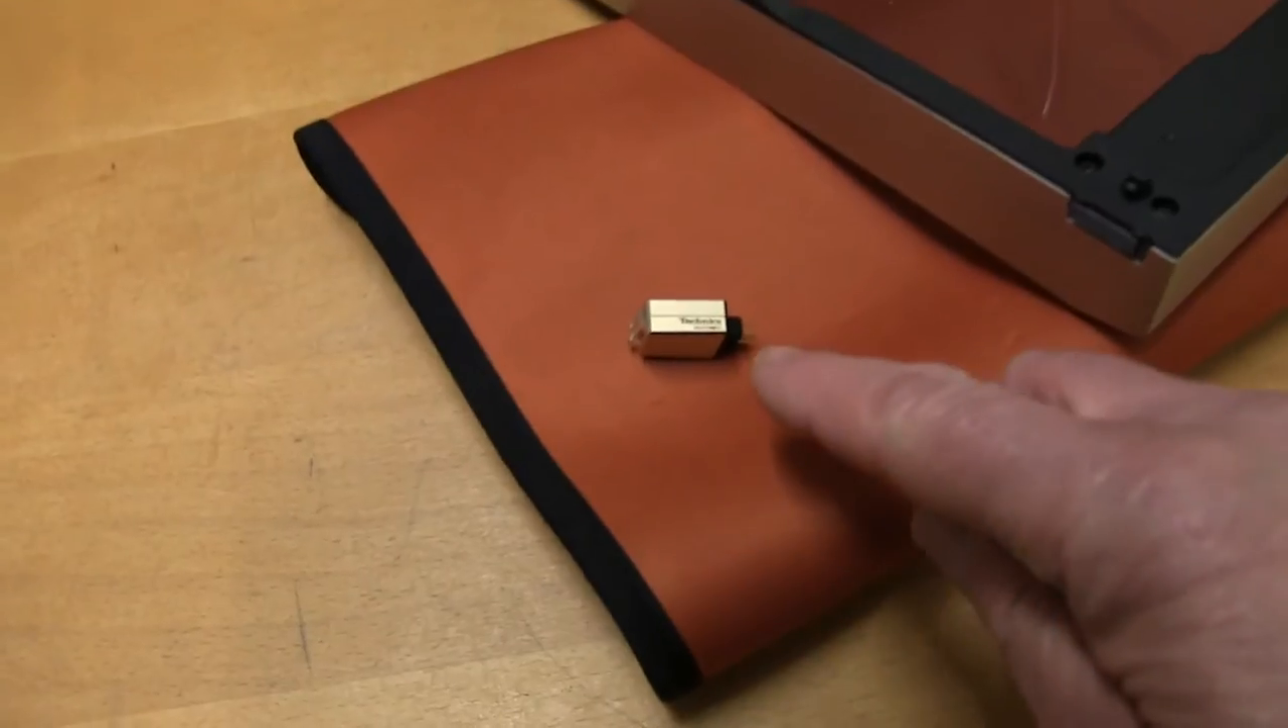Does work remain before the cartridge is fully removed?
No.